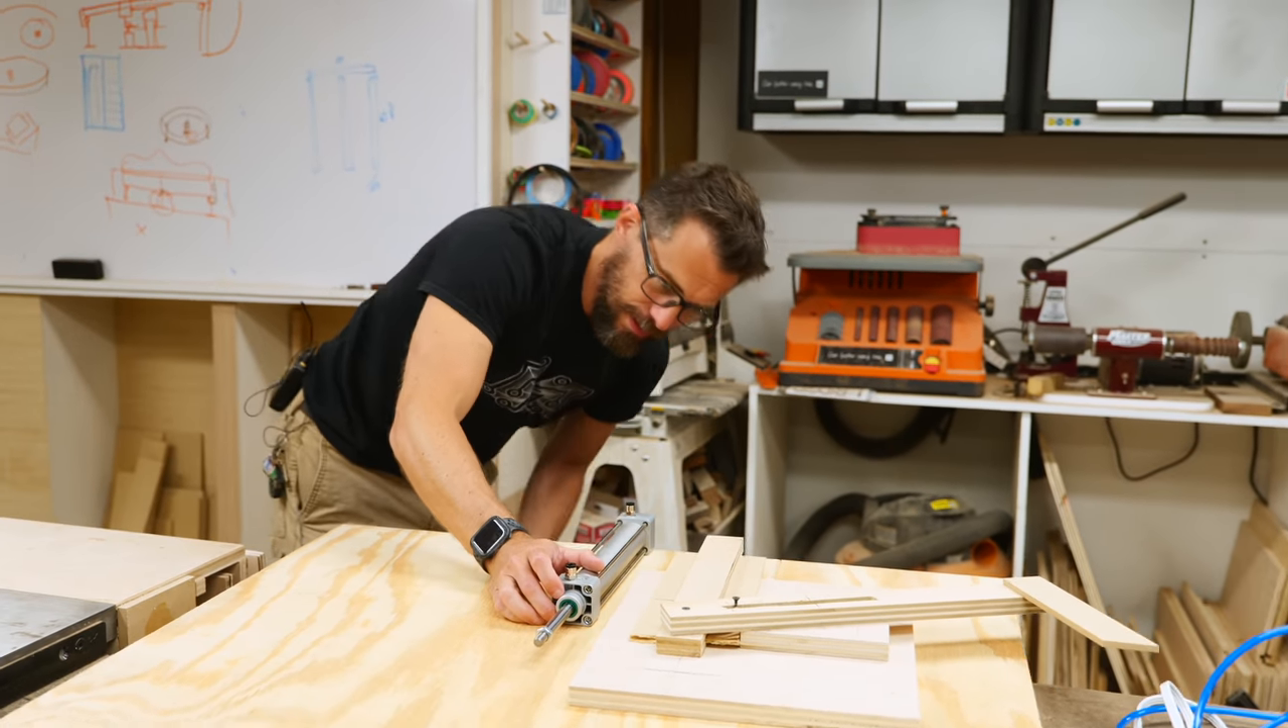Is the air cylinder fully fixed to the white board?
No.